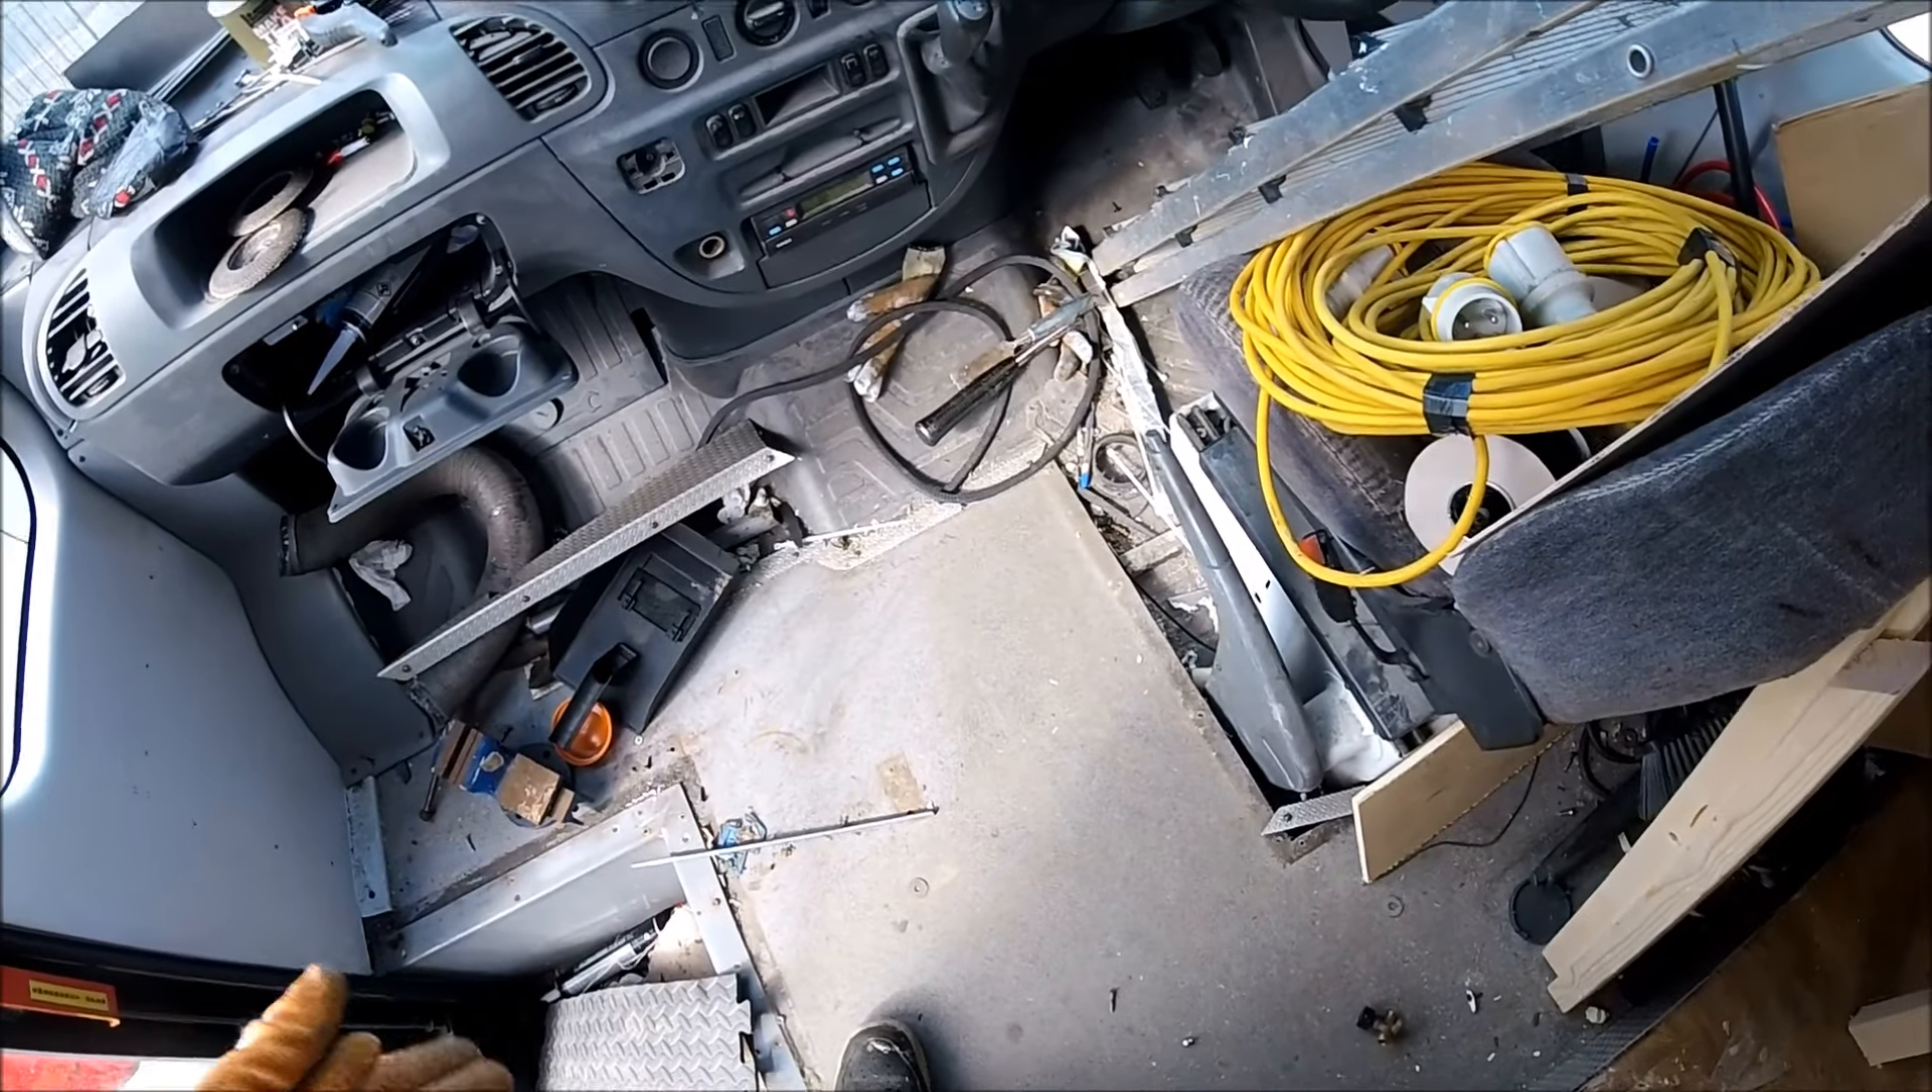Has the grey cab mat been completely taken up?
No.